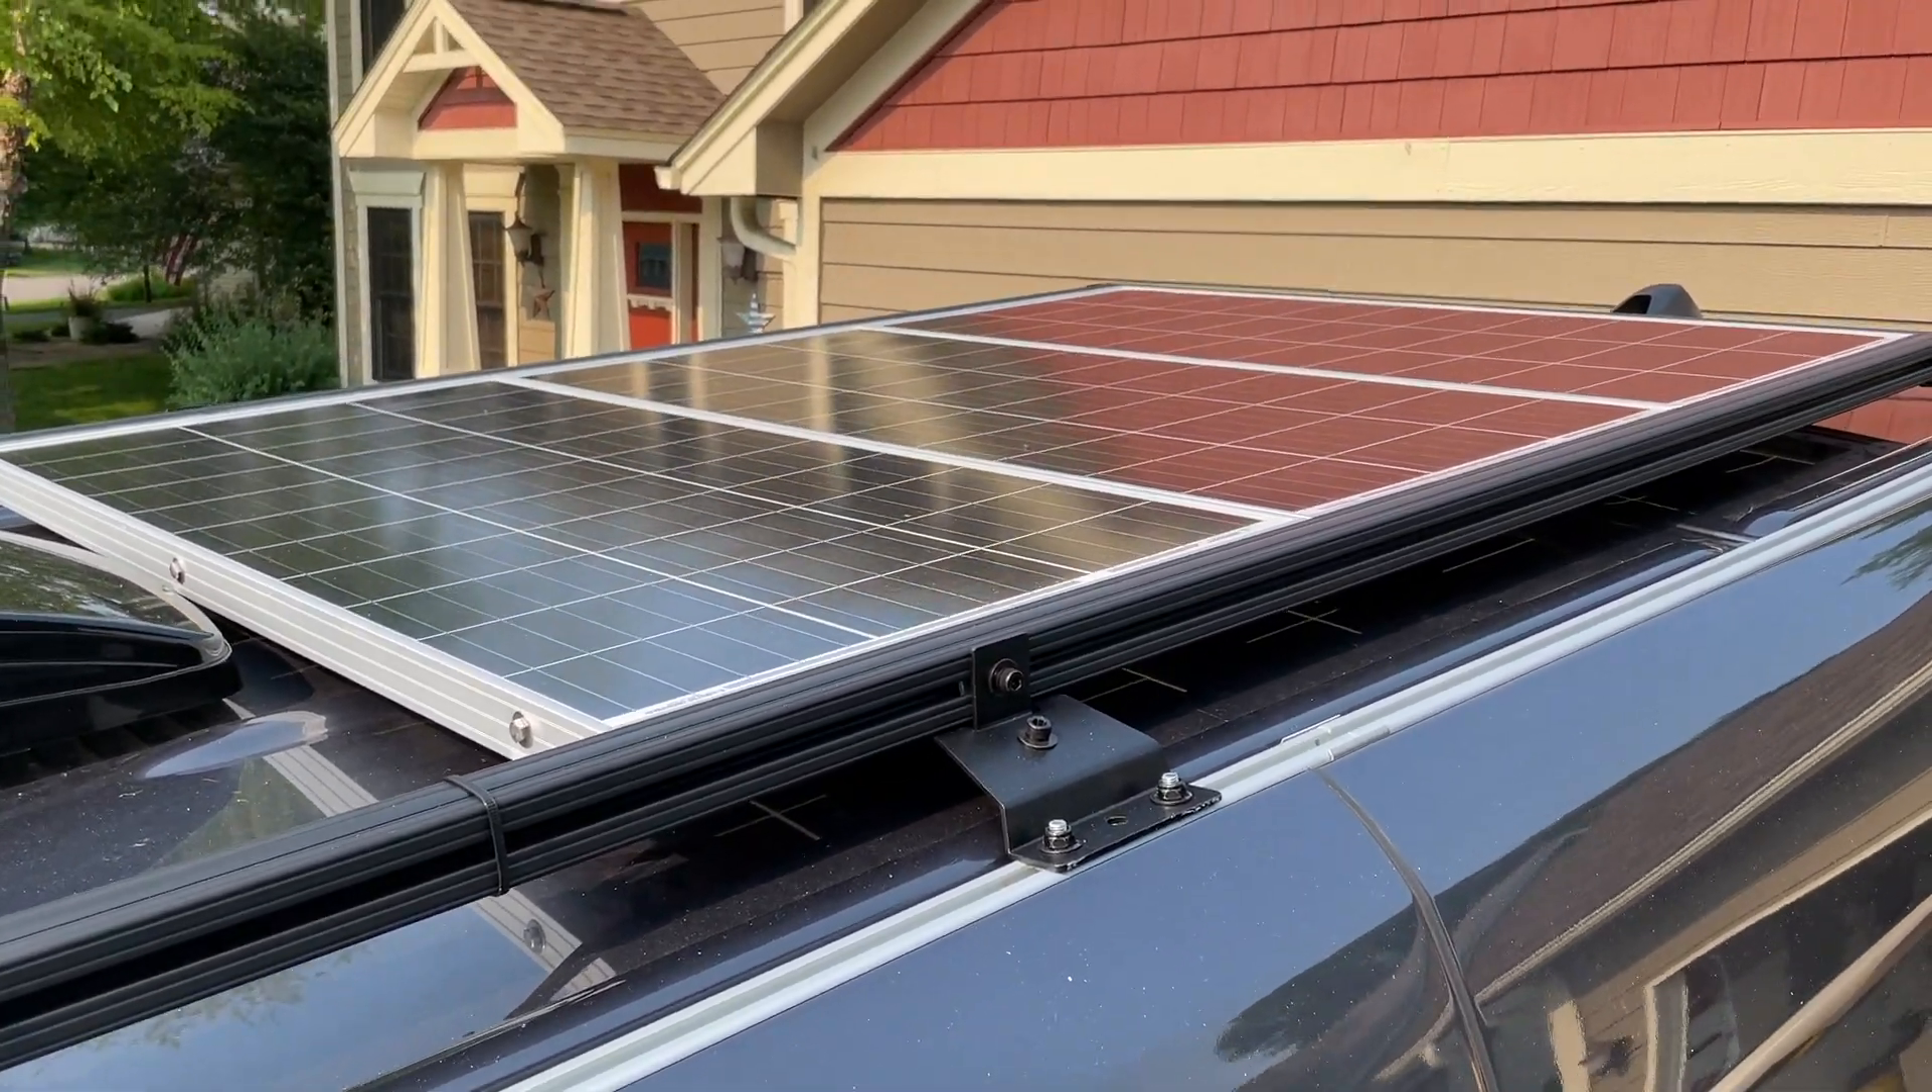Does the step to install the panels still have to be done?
No.